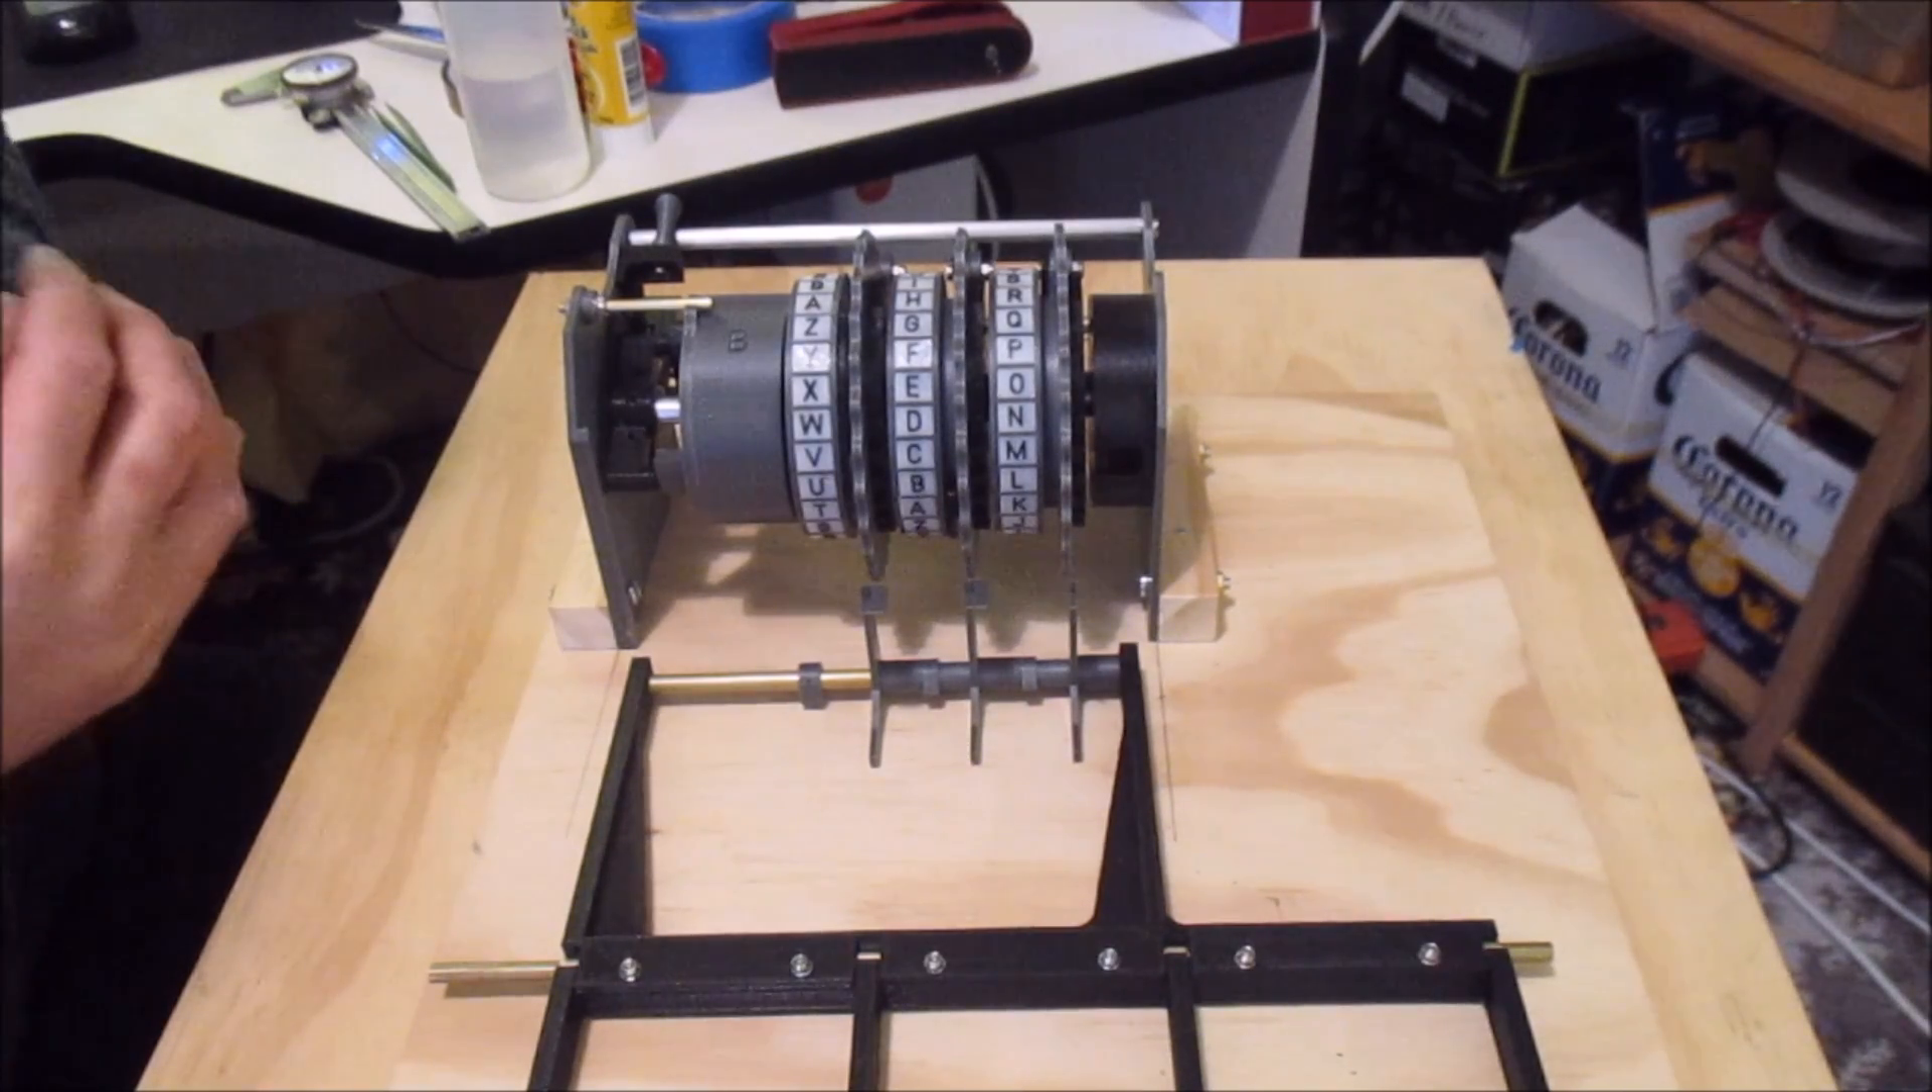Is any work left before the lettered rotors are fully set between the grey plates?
No.